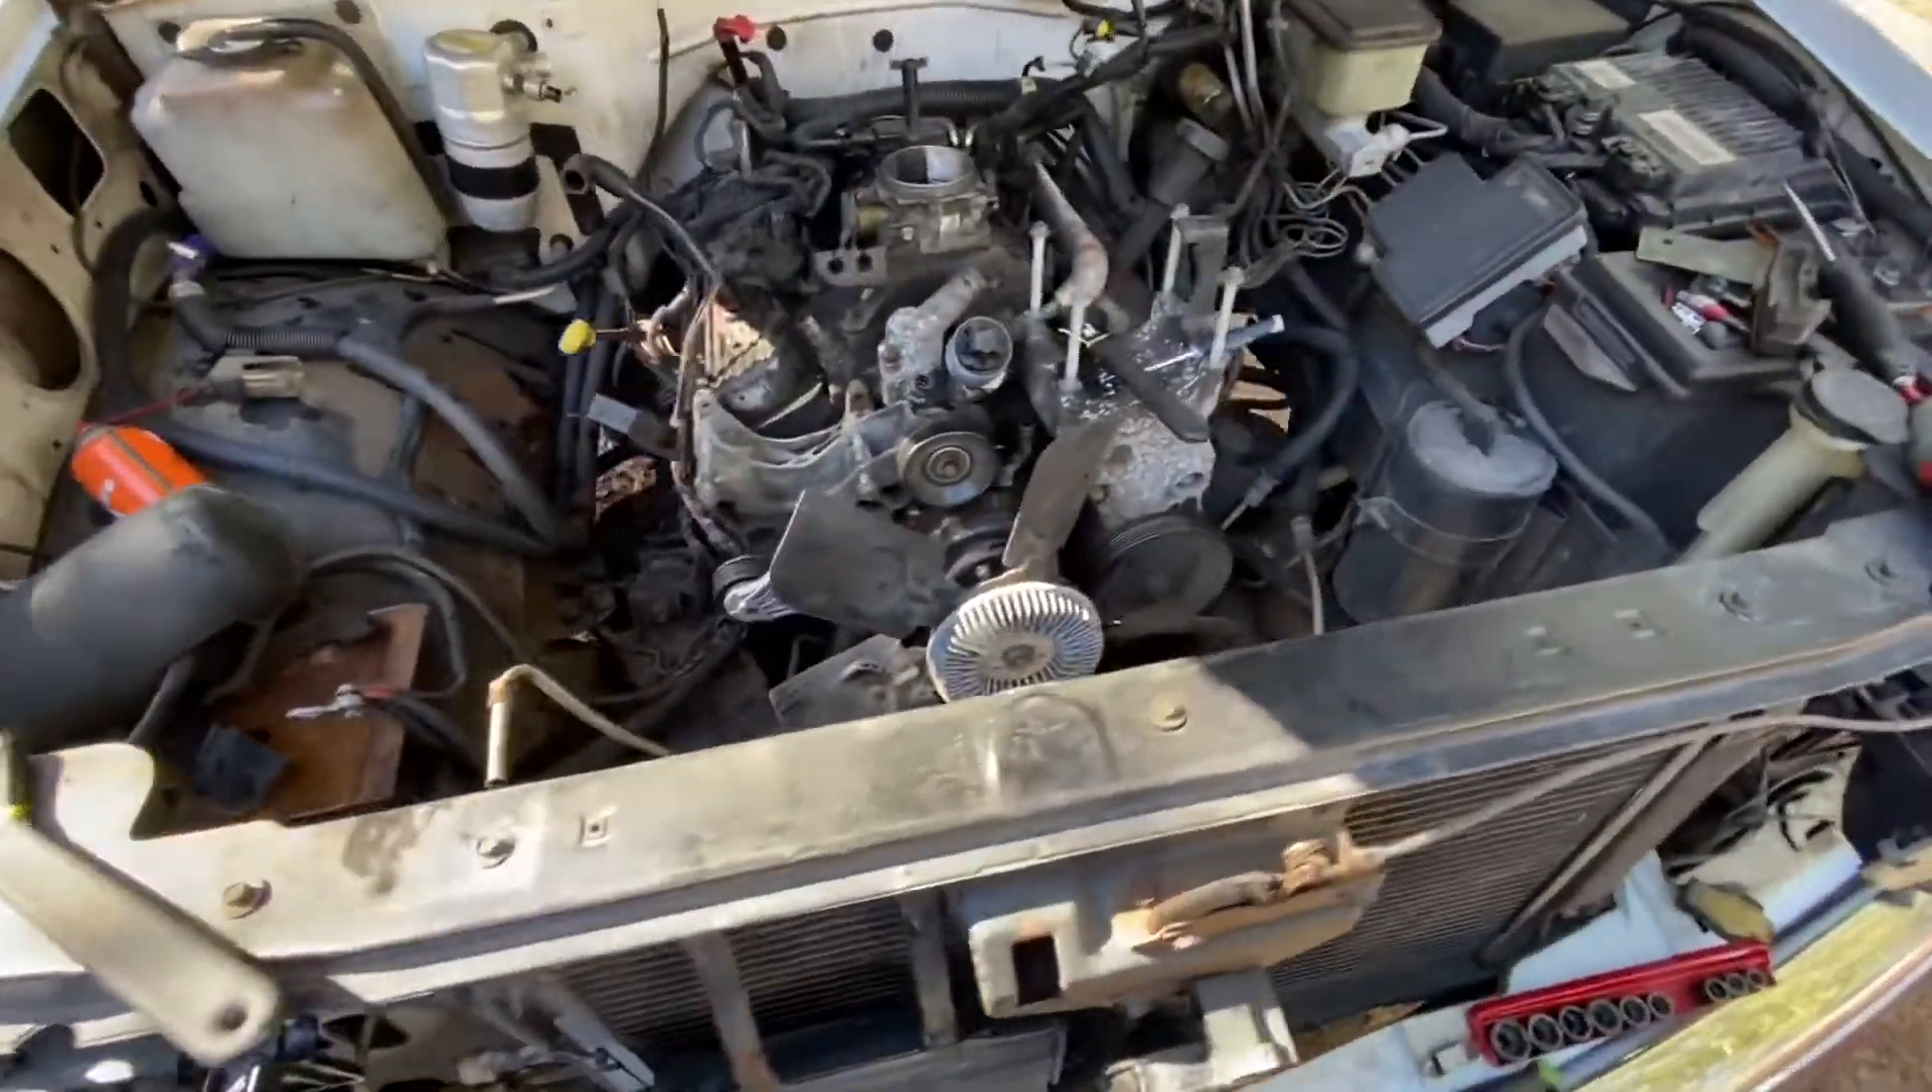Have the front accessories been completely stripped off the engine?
No.